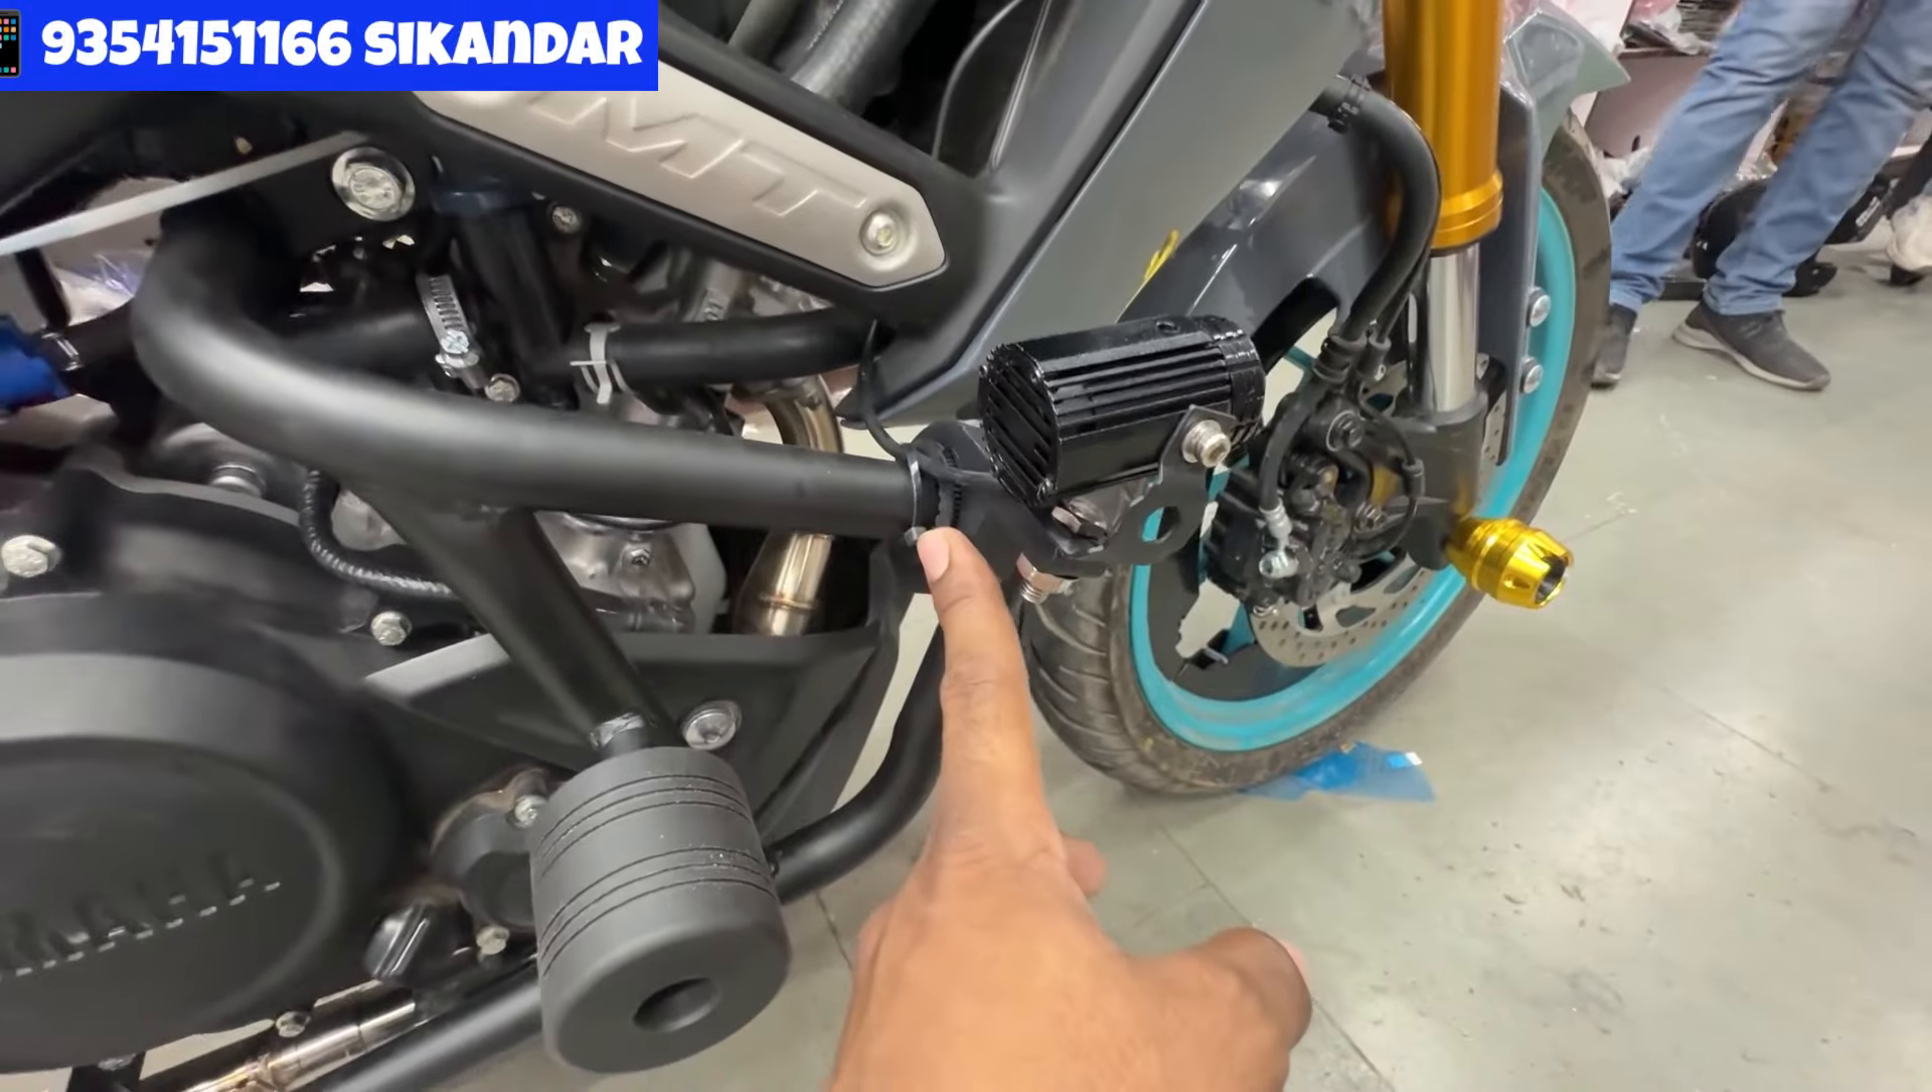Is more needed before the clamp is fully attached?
No.